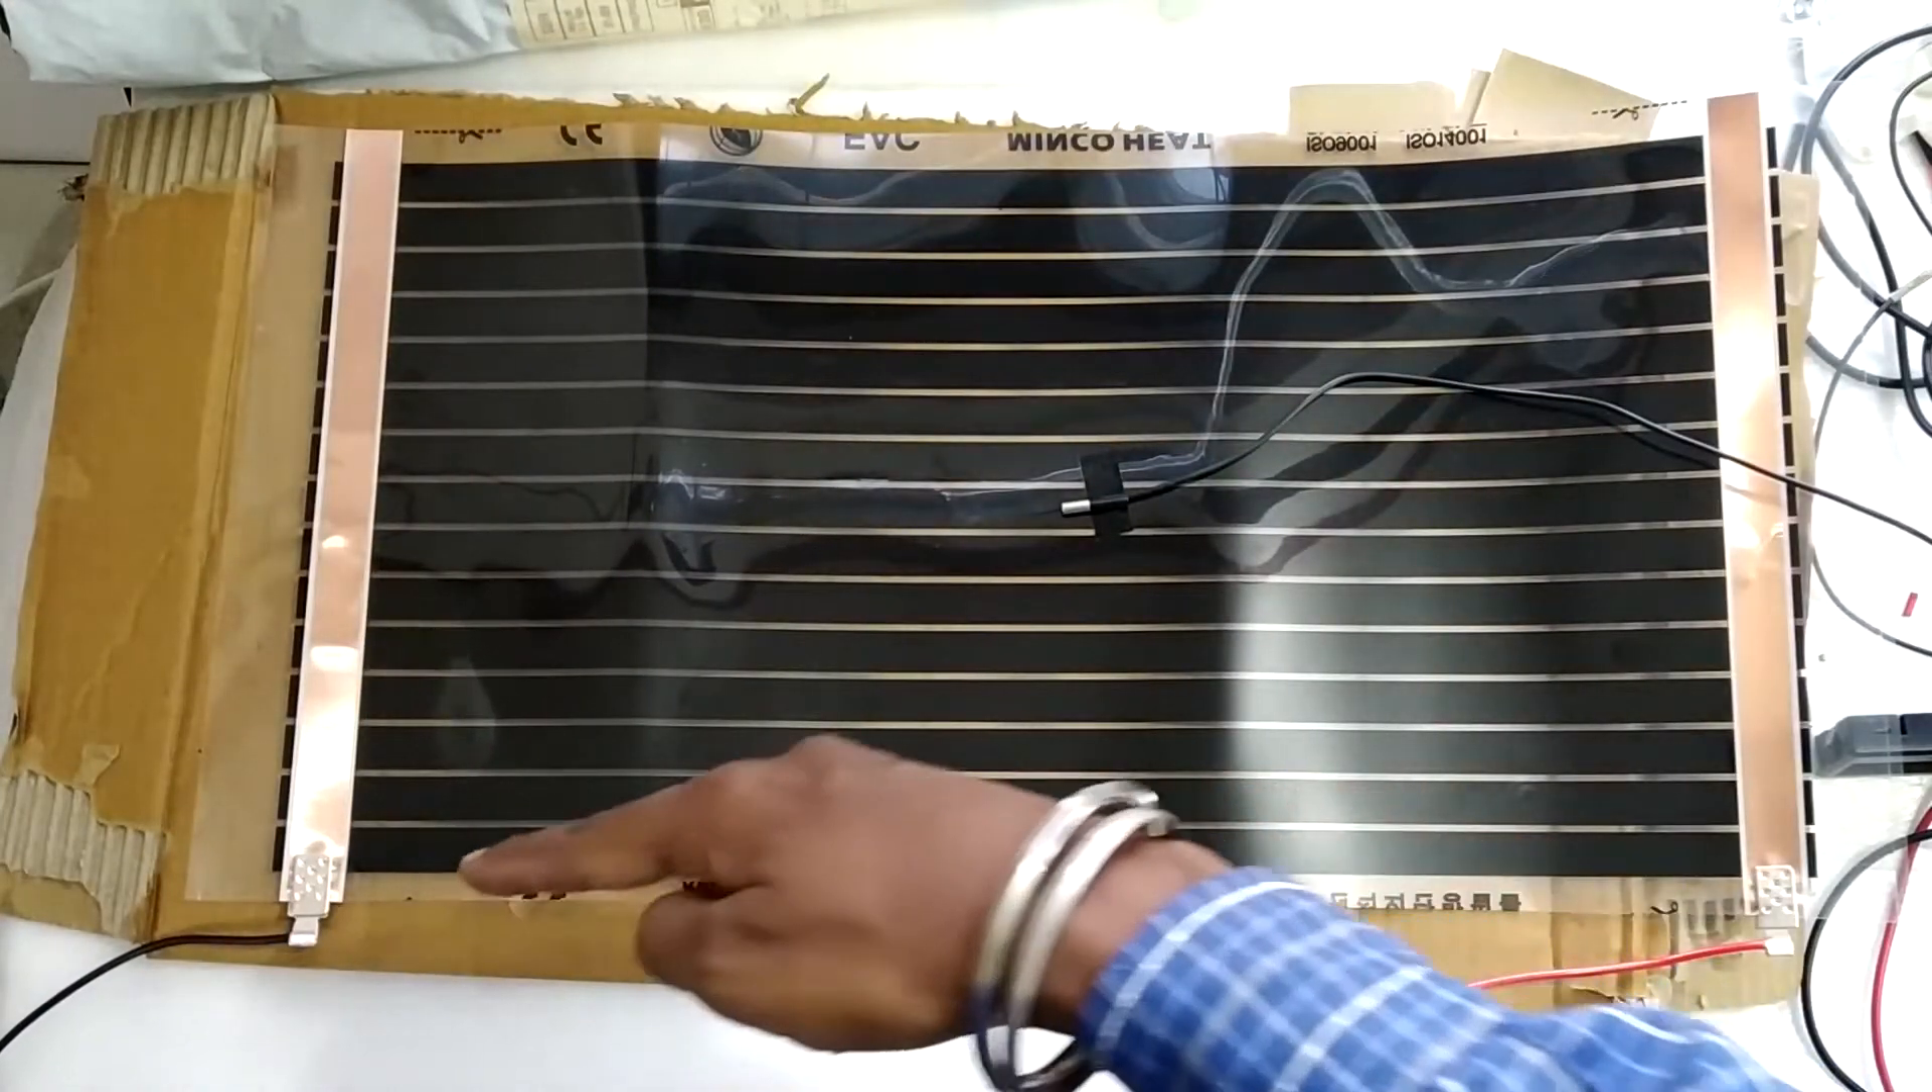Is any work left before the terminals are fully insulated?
Yes.